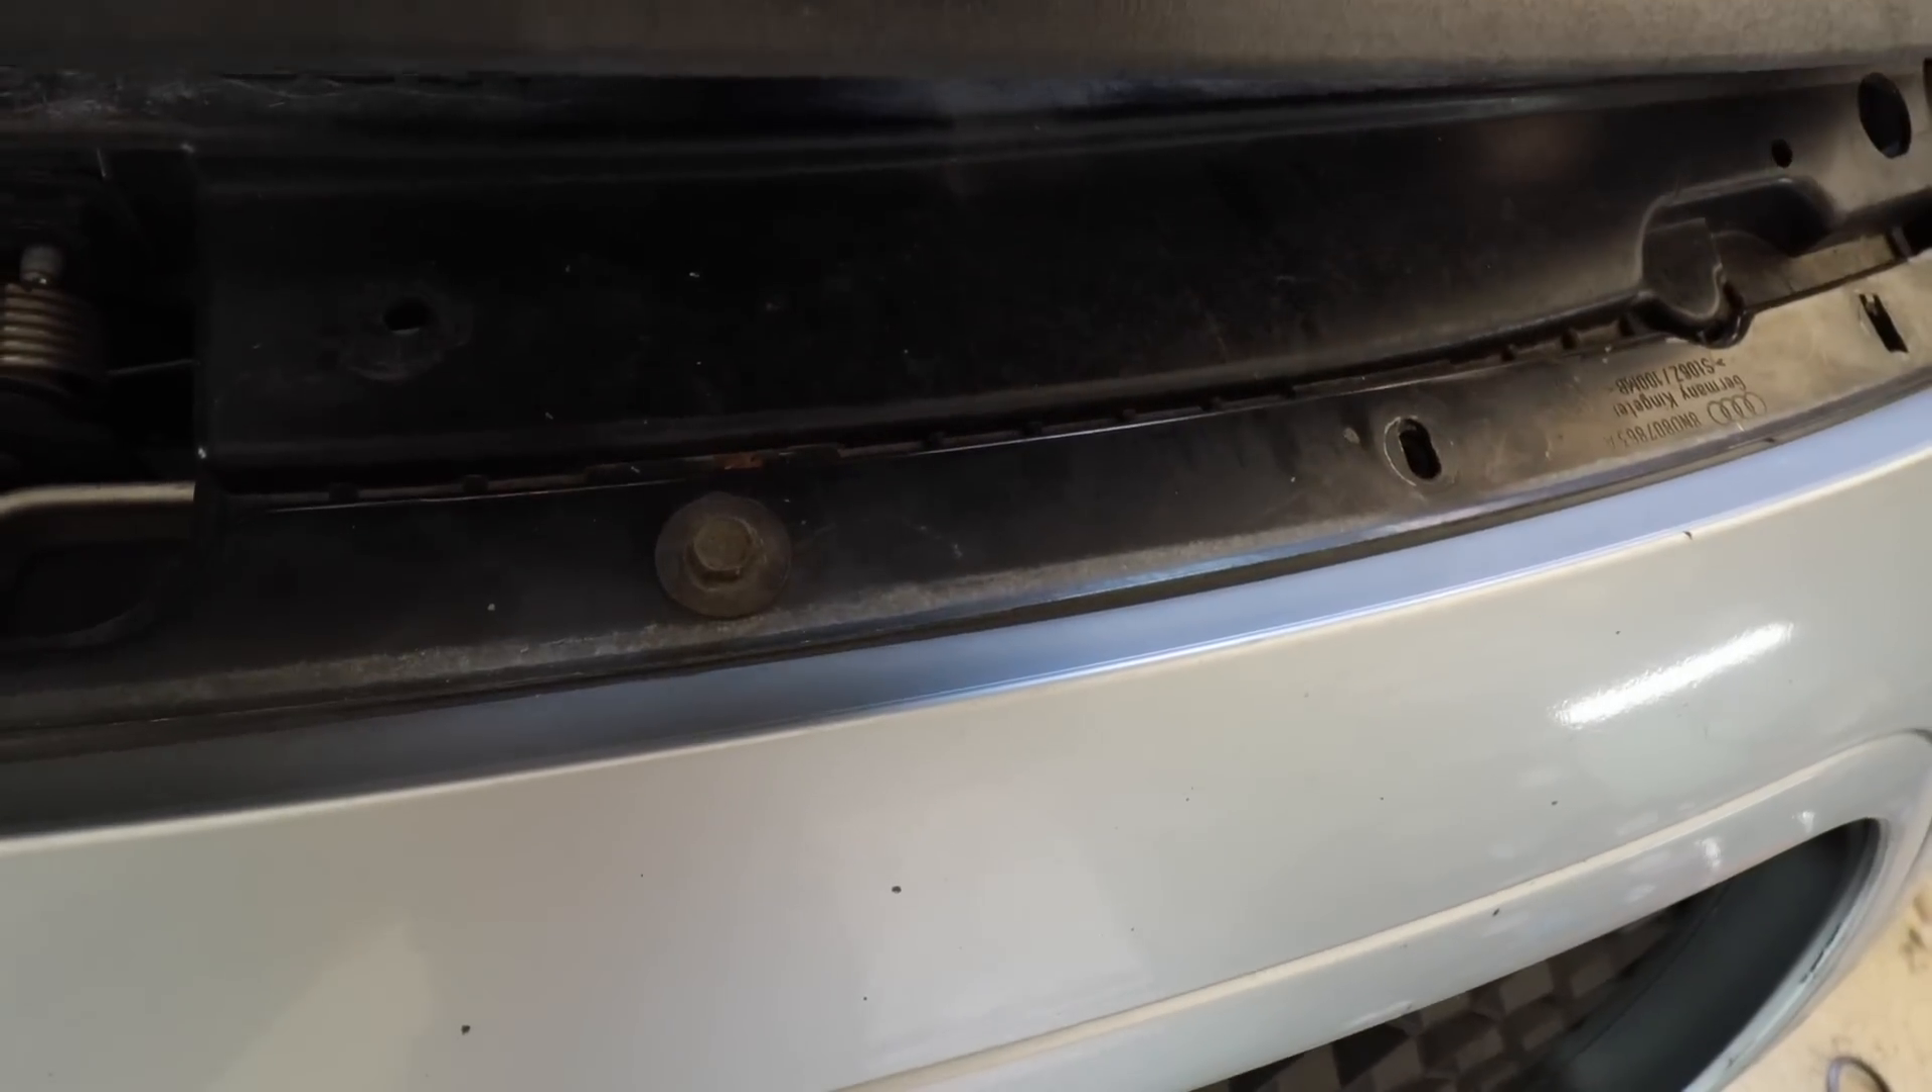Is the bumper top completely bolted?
No.